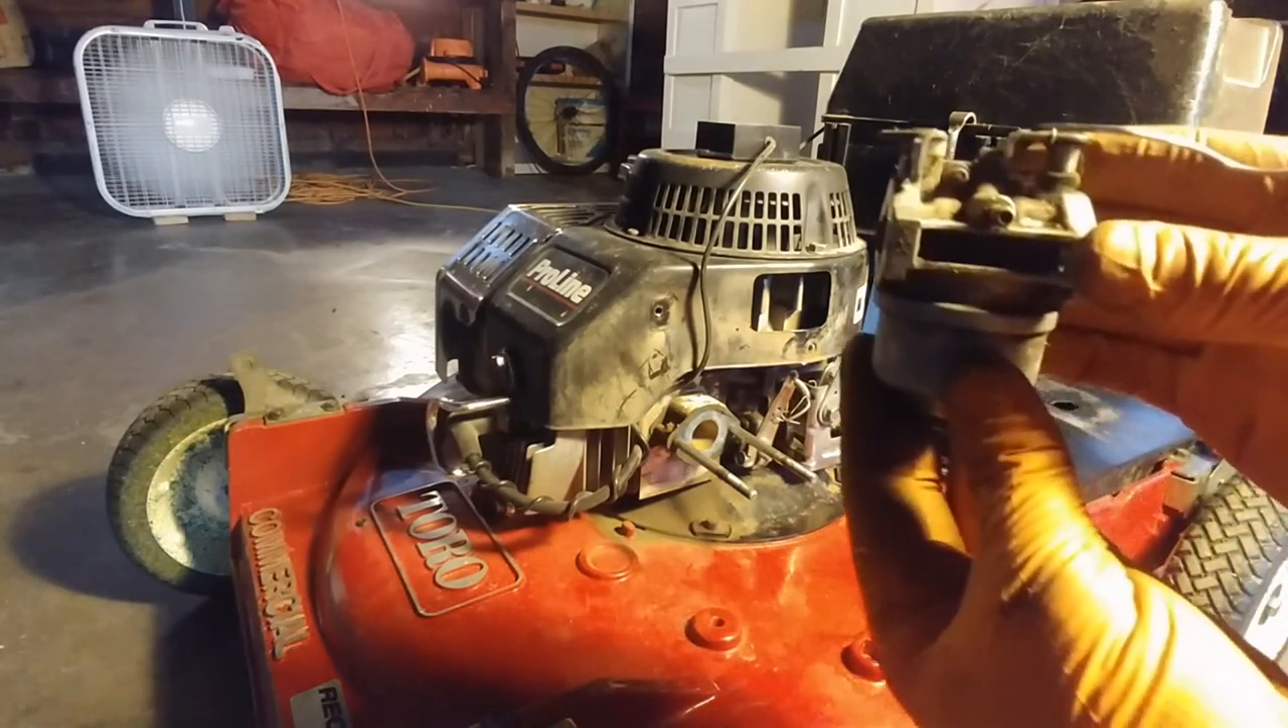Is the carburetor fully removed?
Yes.